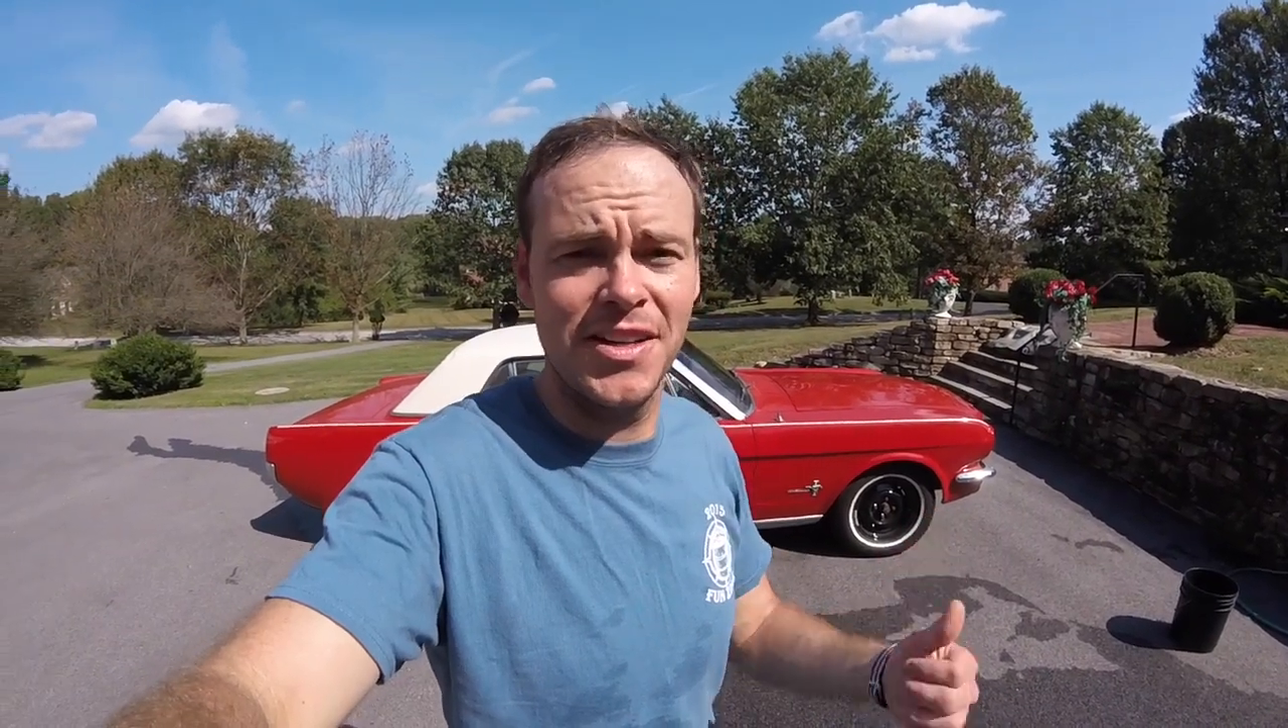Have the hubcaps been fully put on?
No.